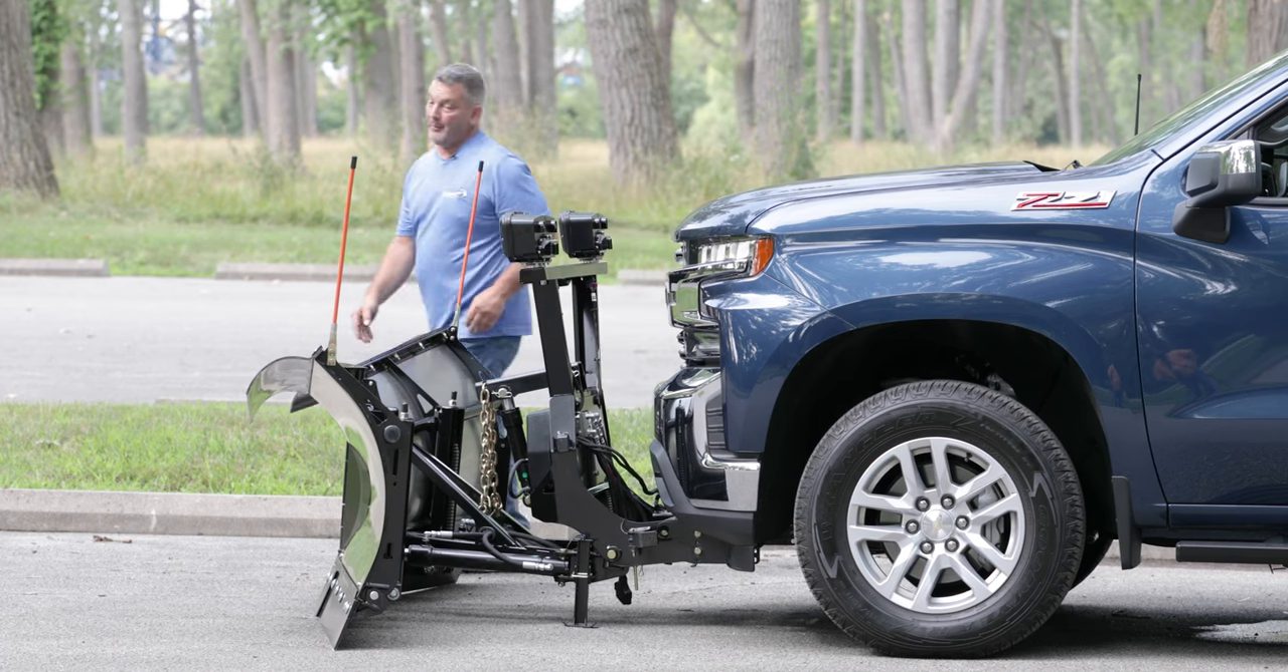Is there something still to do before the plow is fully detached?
Yes.